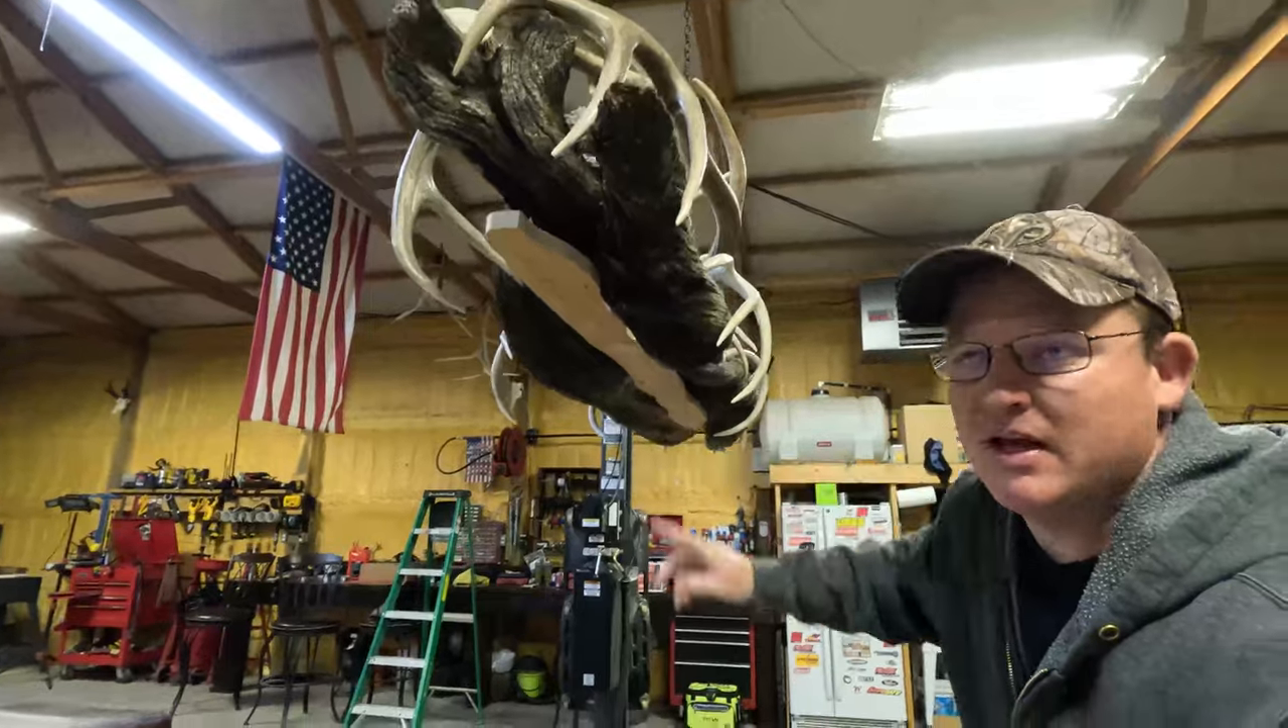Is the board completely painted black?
No.